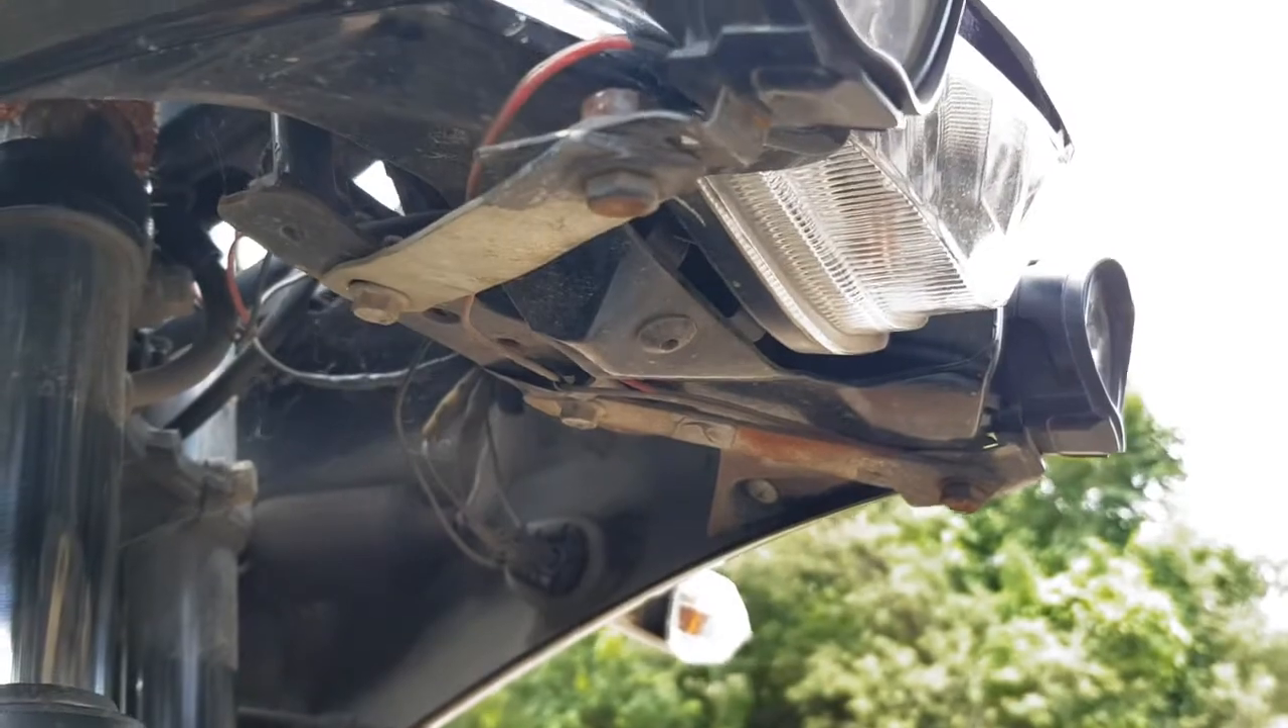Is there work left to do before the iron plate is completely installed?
No.